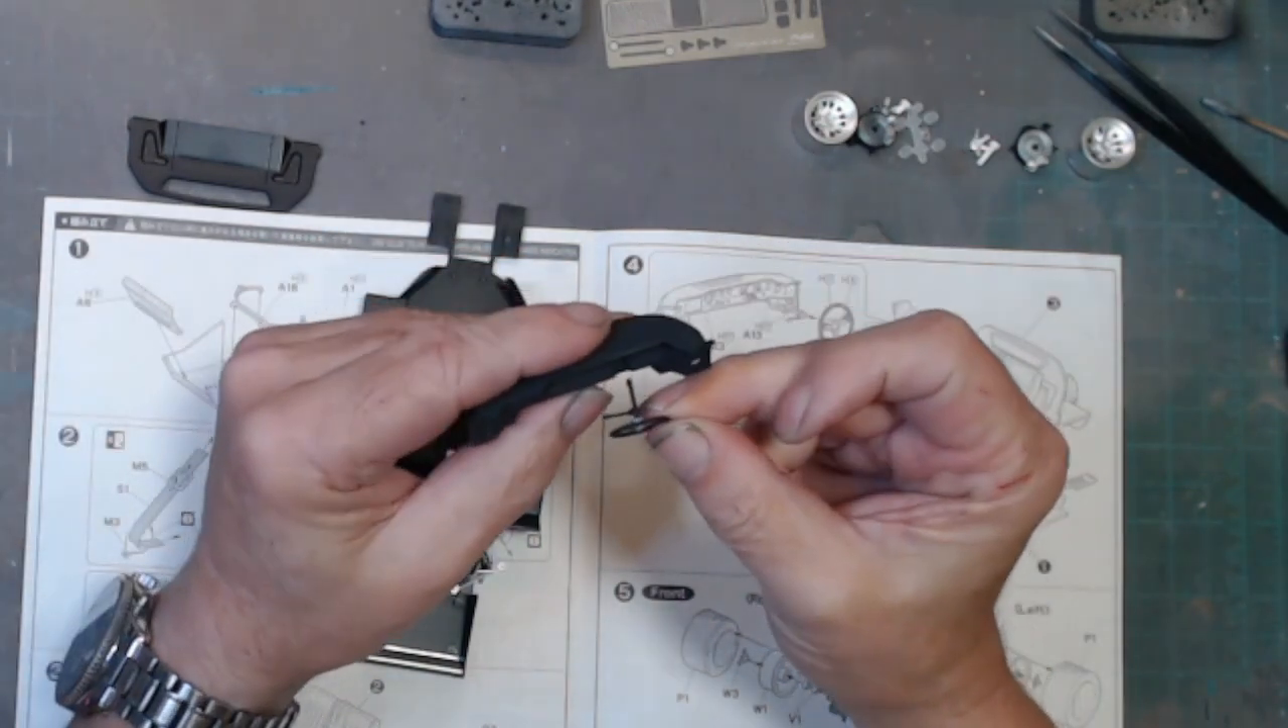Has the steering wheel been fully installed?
No.